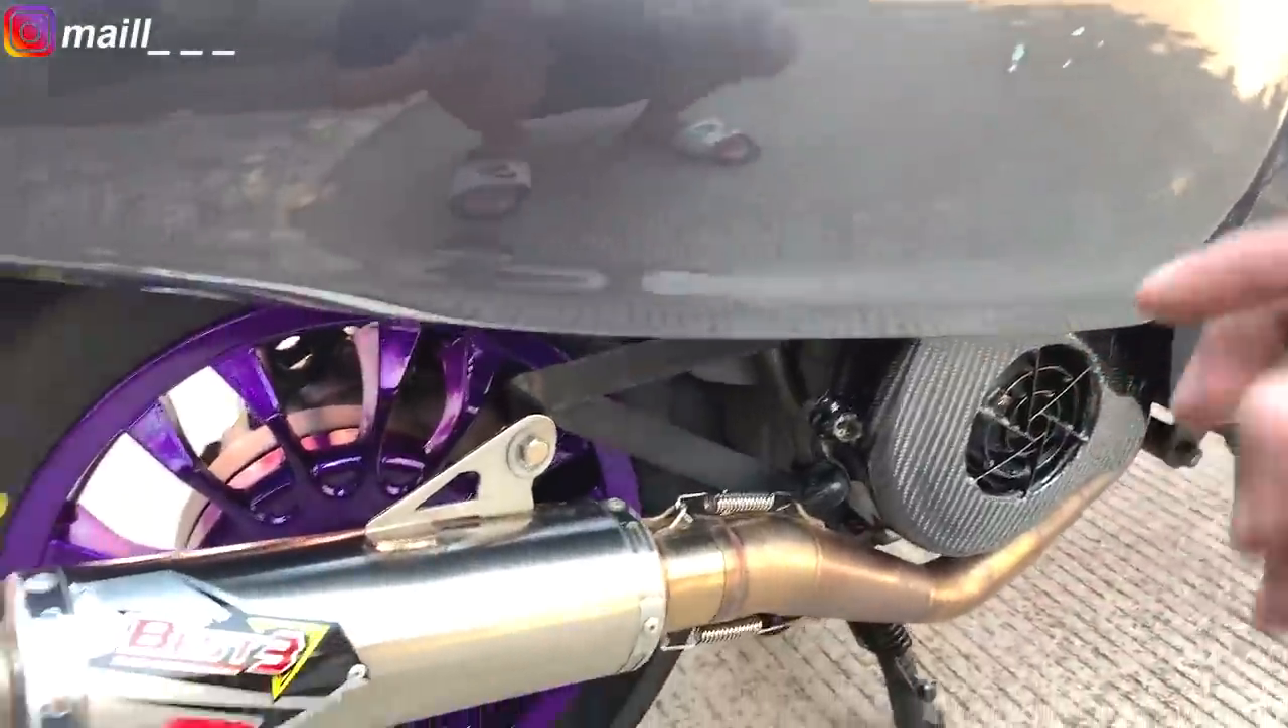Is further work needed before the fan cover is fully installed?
No.